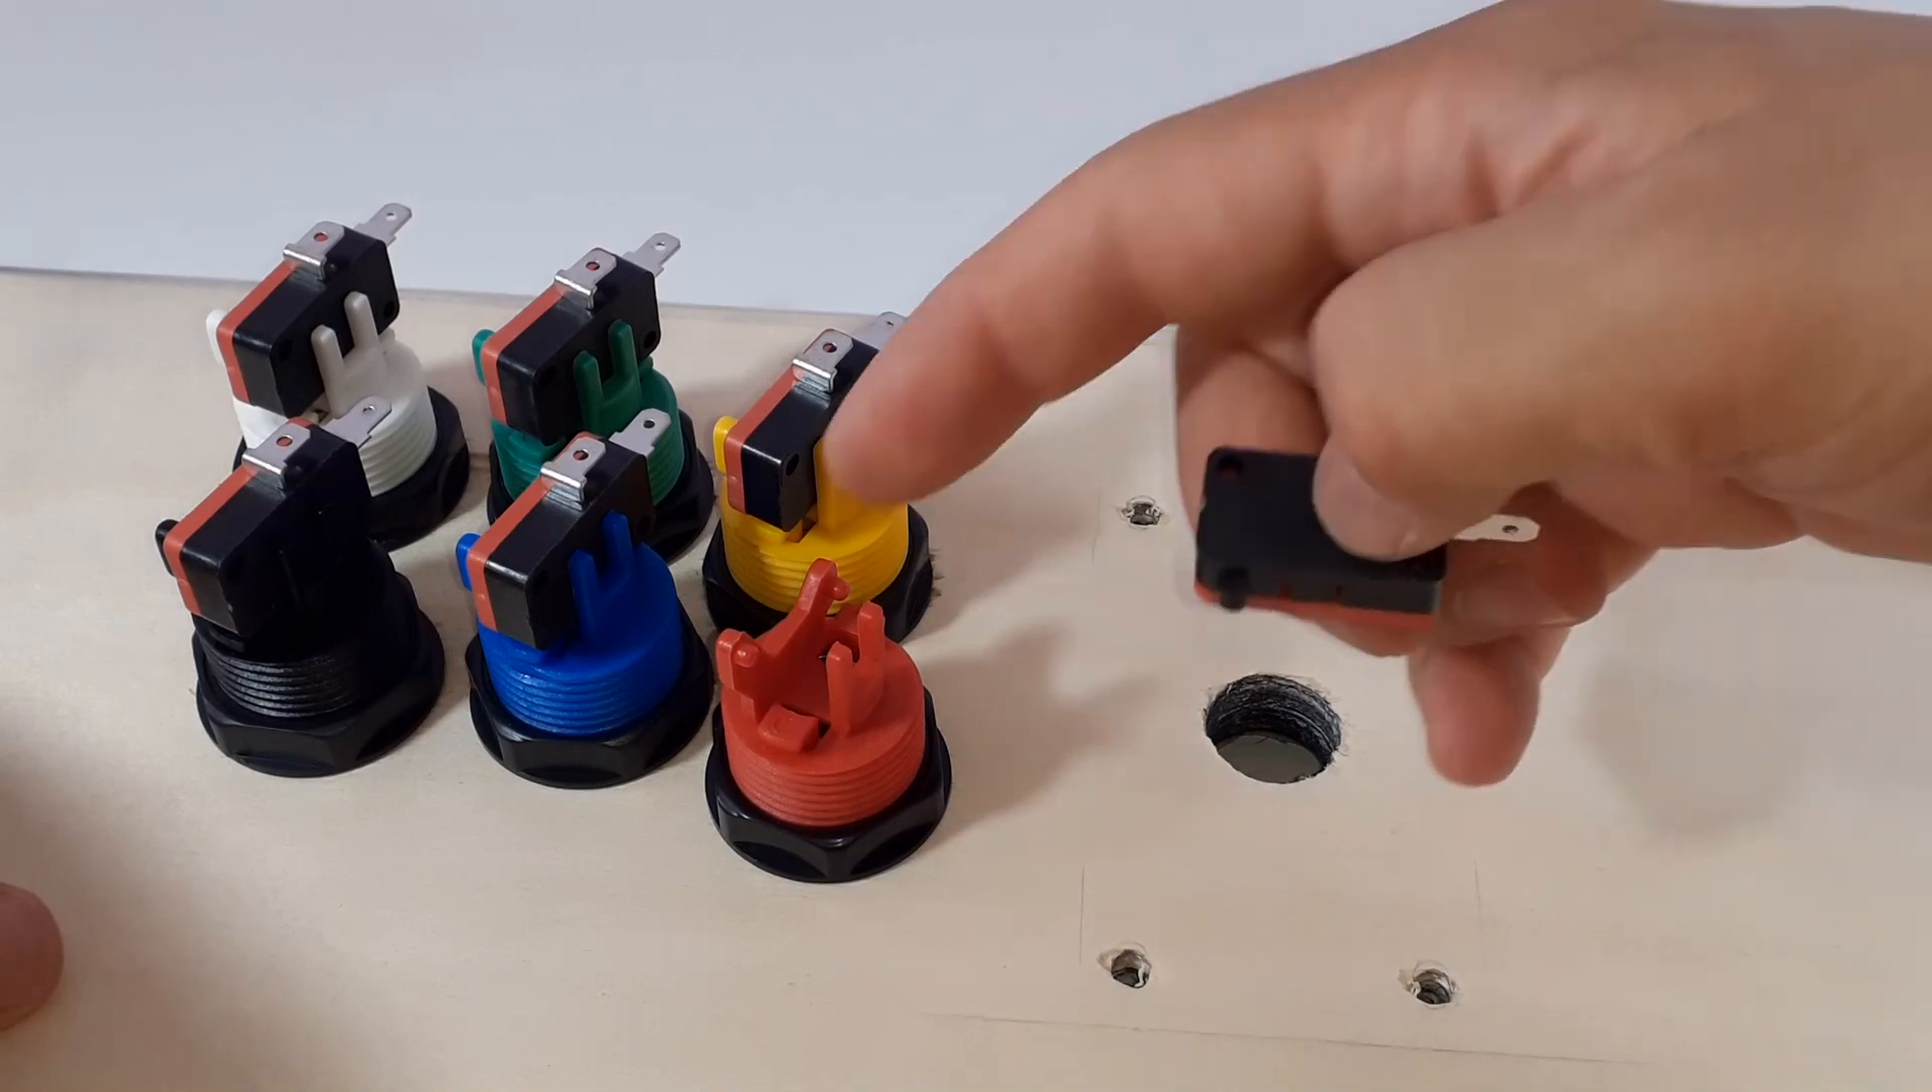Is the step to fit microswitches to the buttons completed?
No.